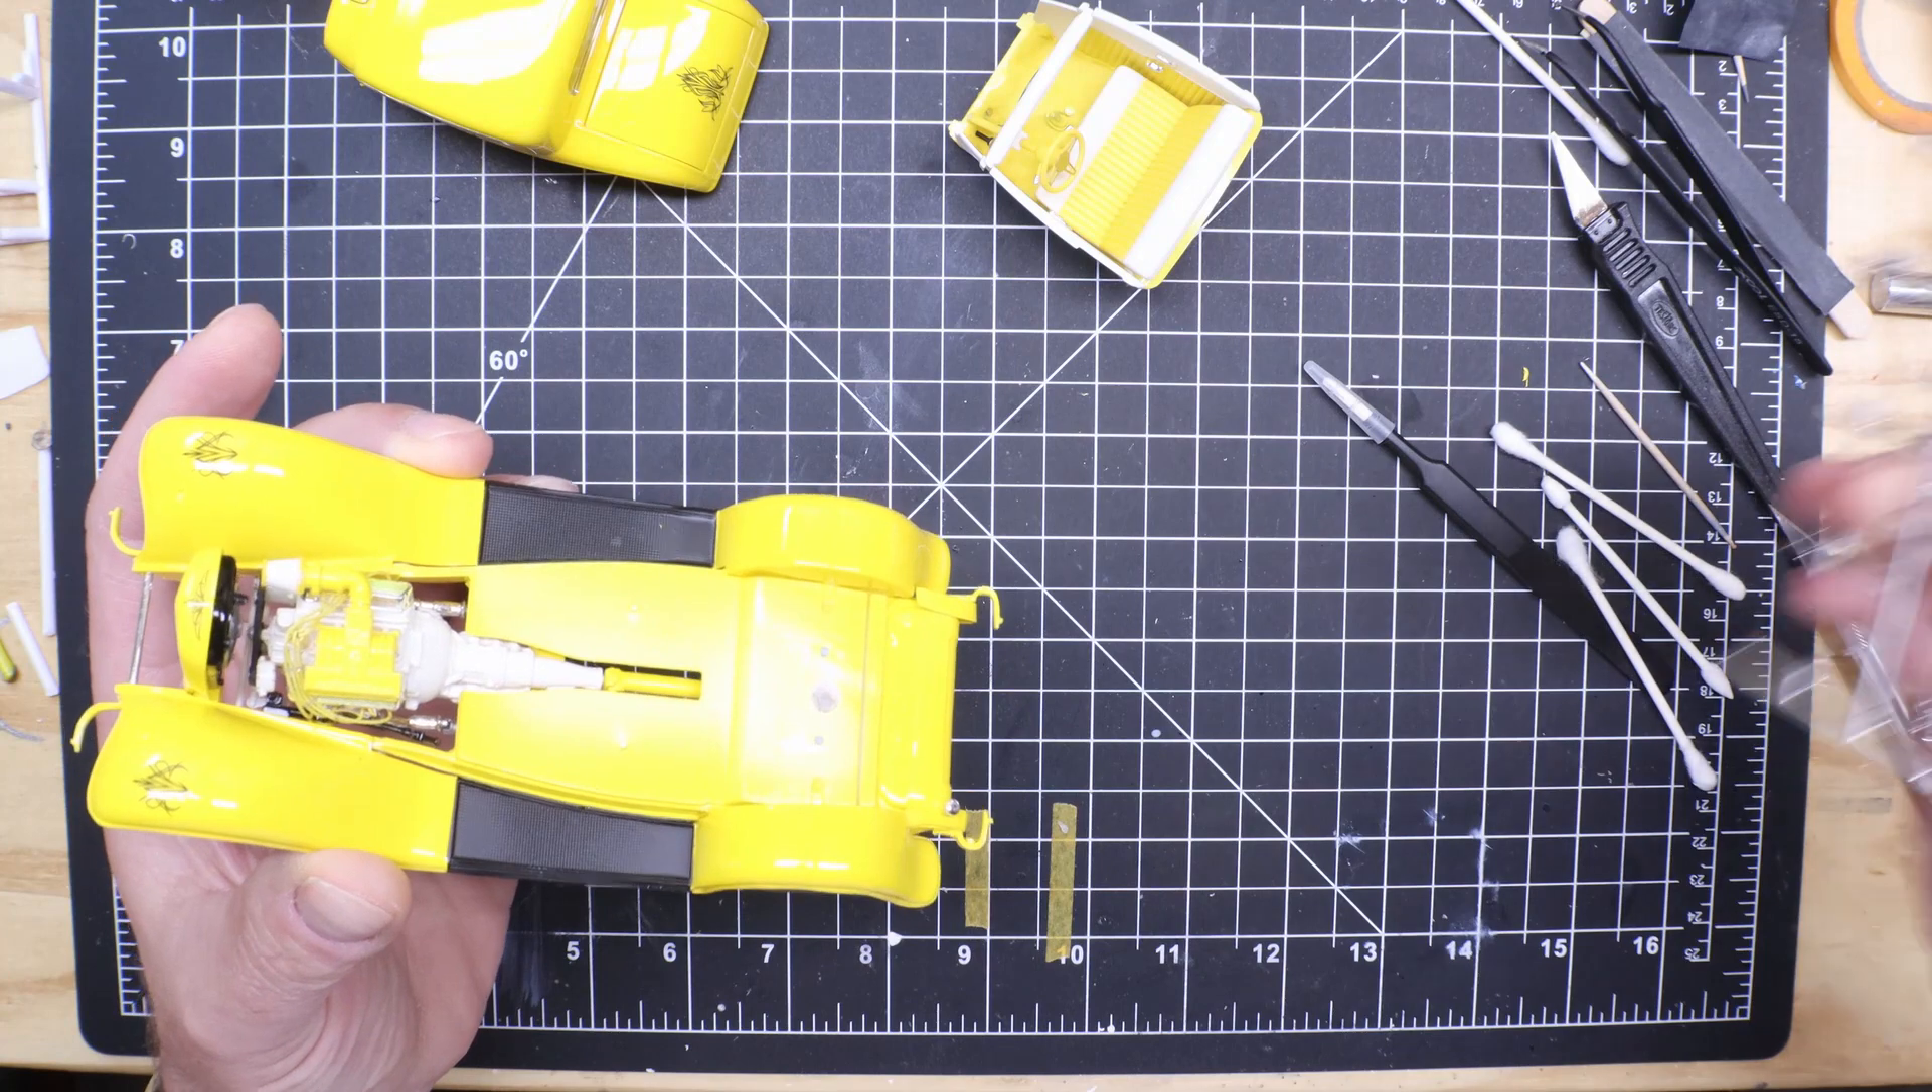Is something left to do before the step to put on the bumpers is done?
Yes.